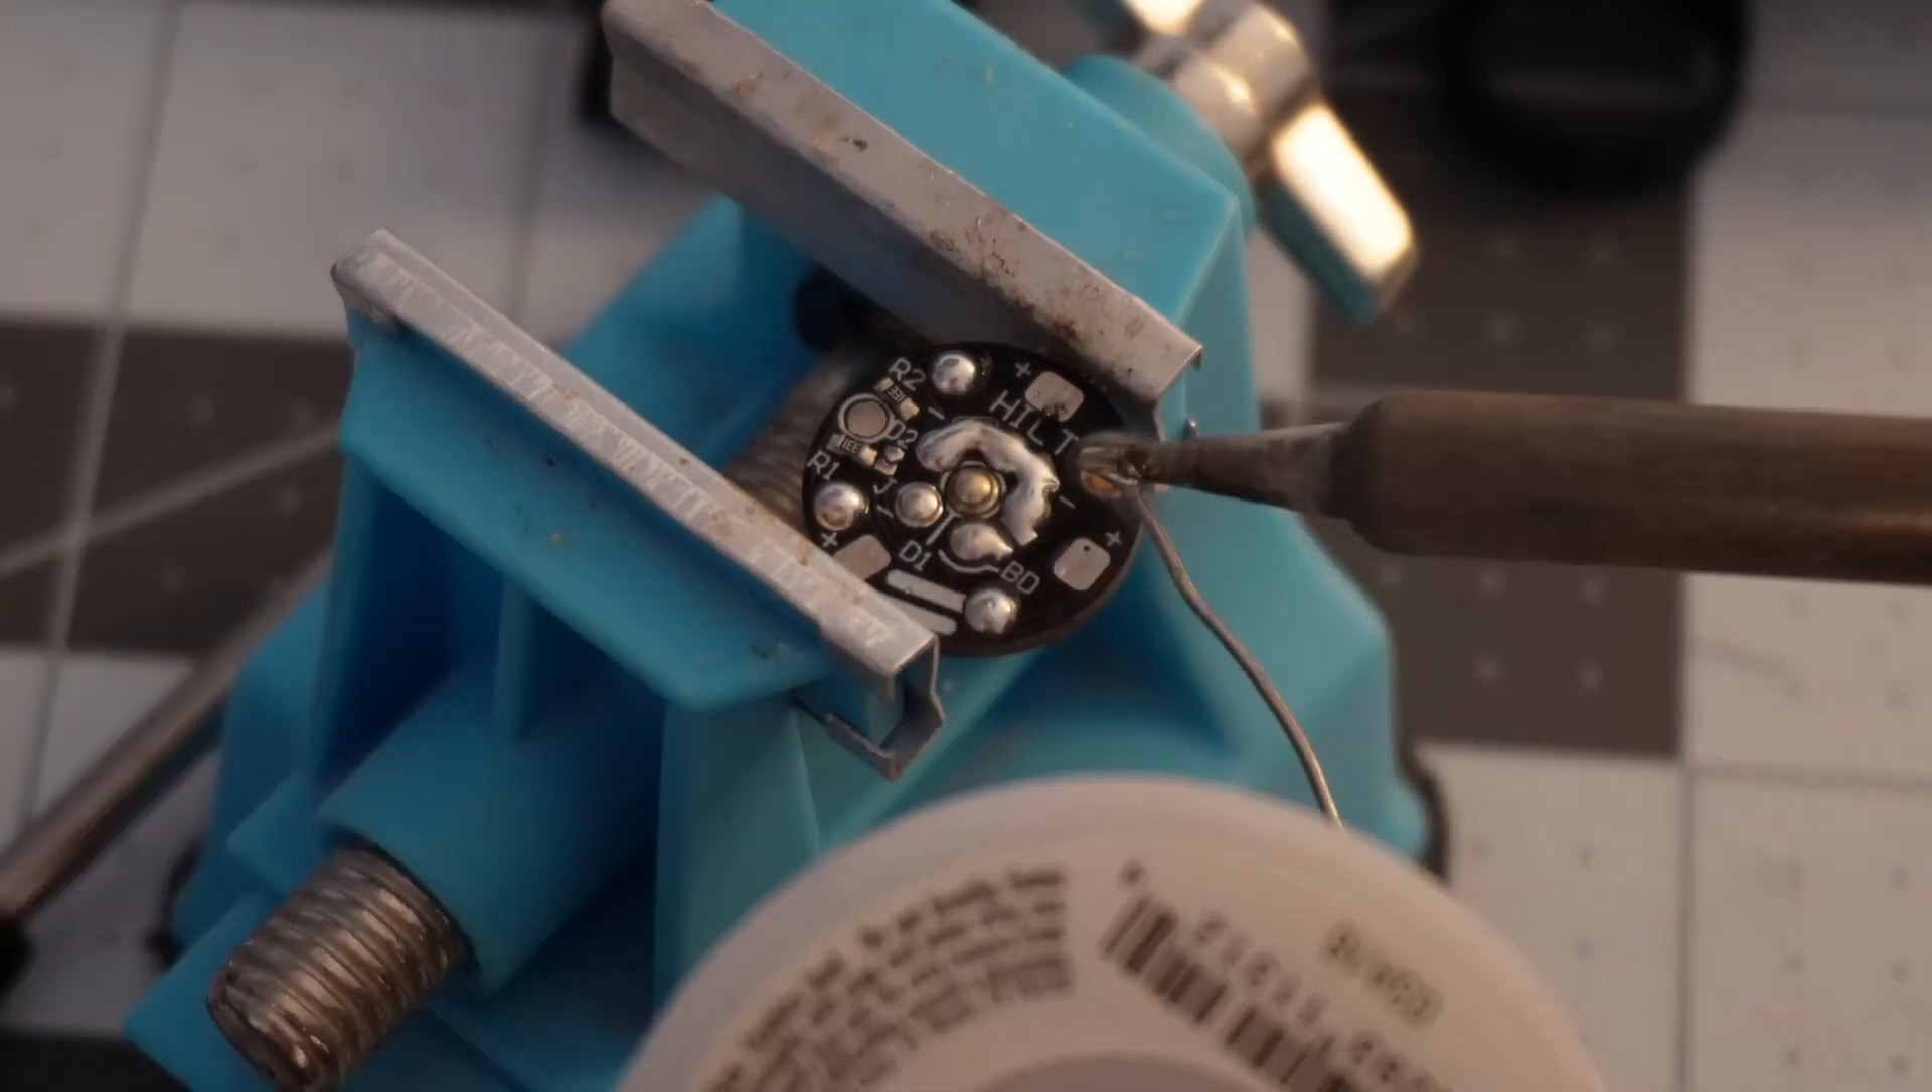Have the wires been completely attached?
No.